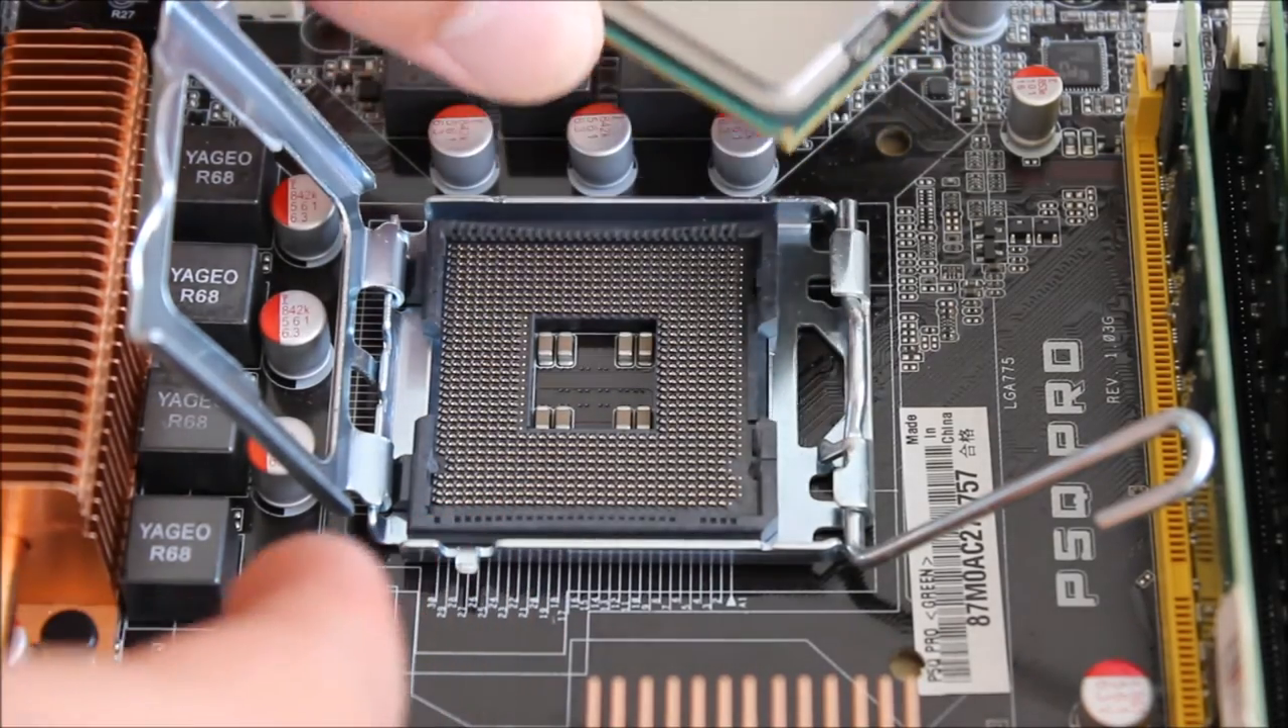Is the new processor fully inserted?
No.